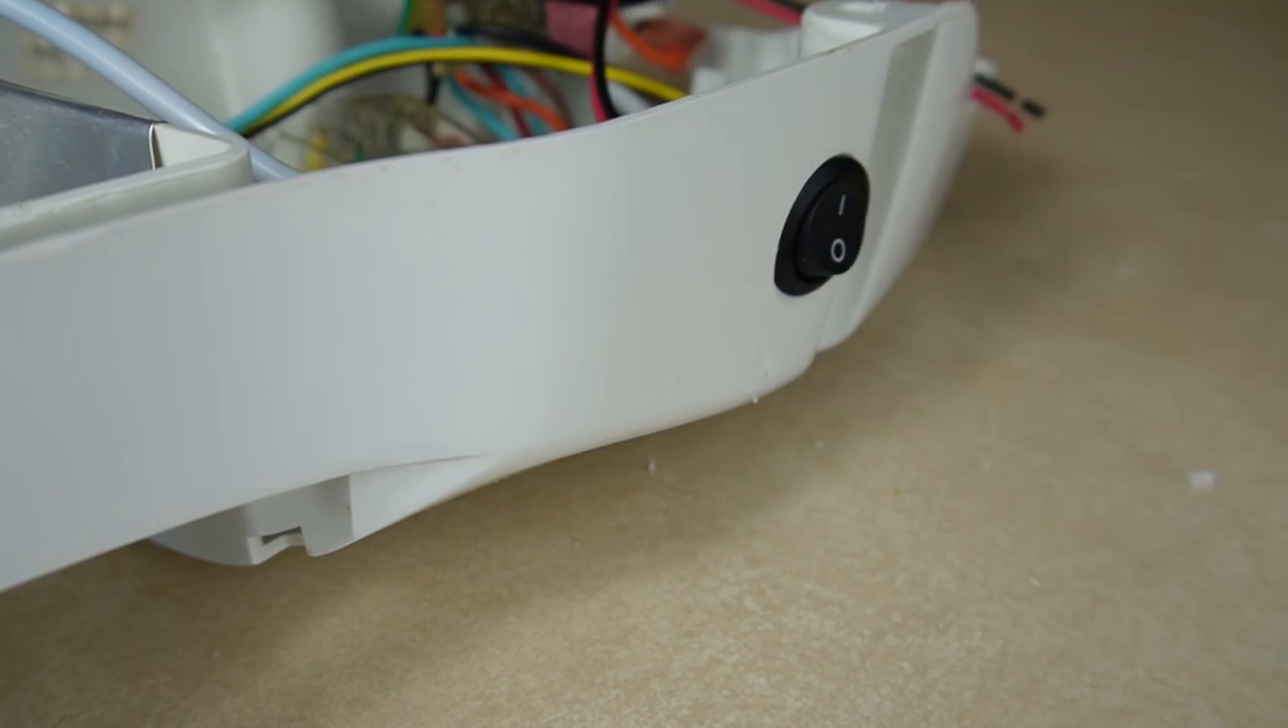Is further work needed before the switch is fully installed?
No.